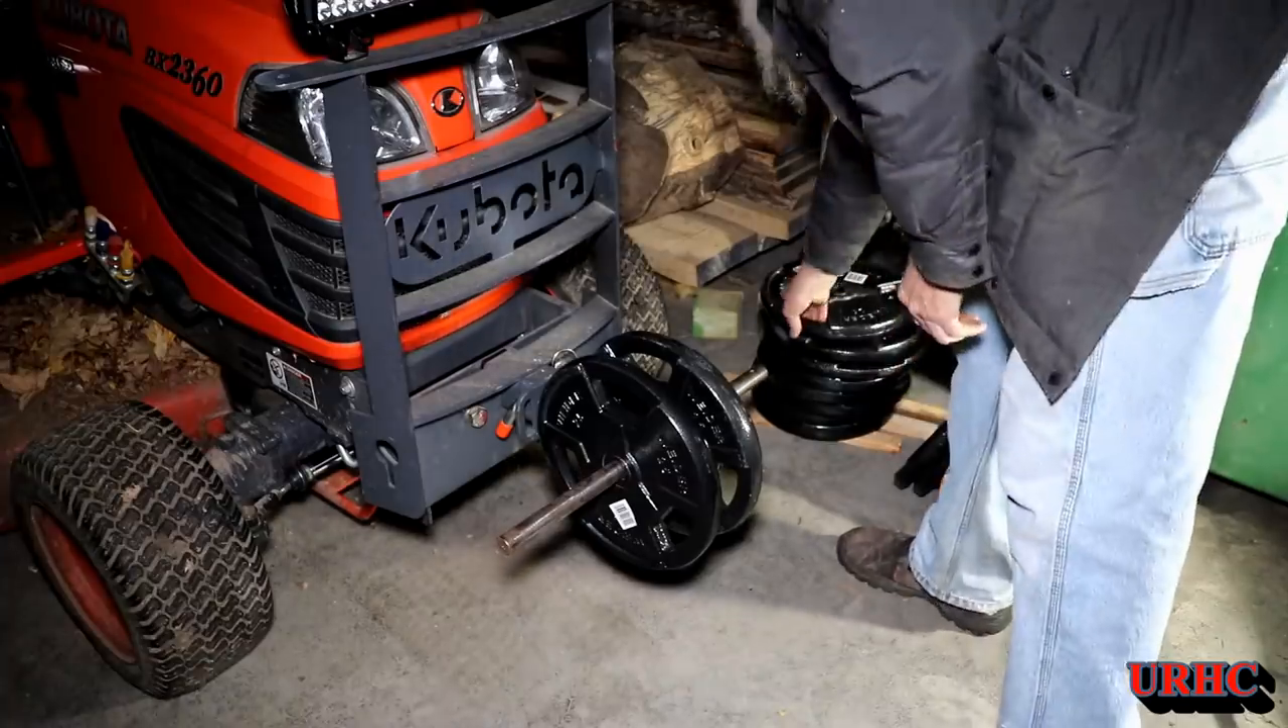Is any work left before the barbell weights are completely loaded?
Yes.